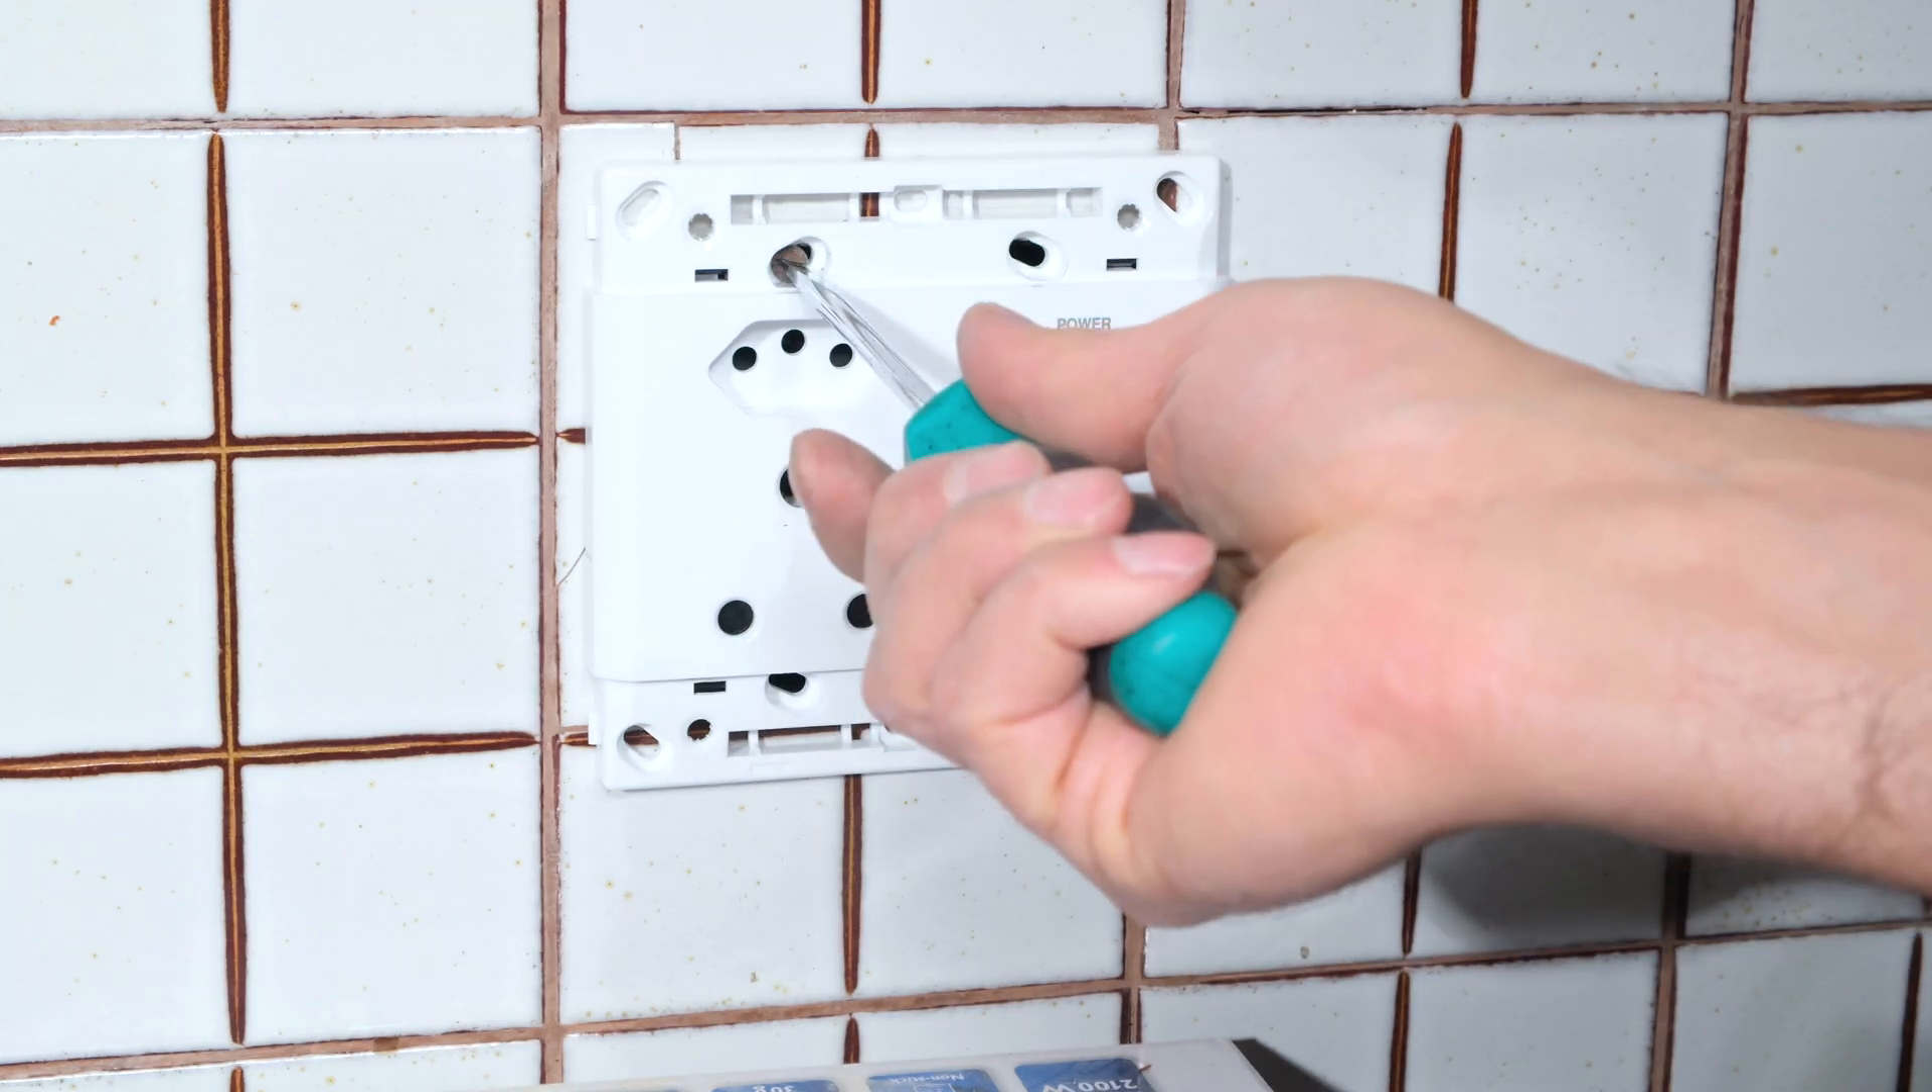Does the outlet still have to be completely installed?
Yes.